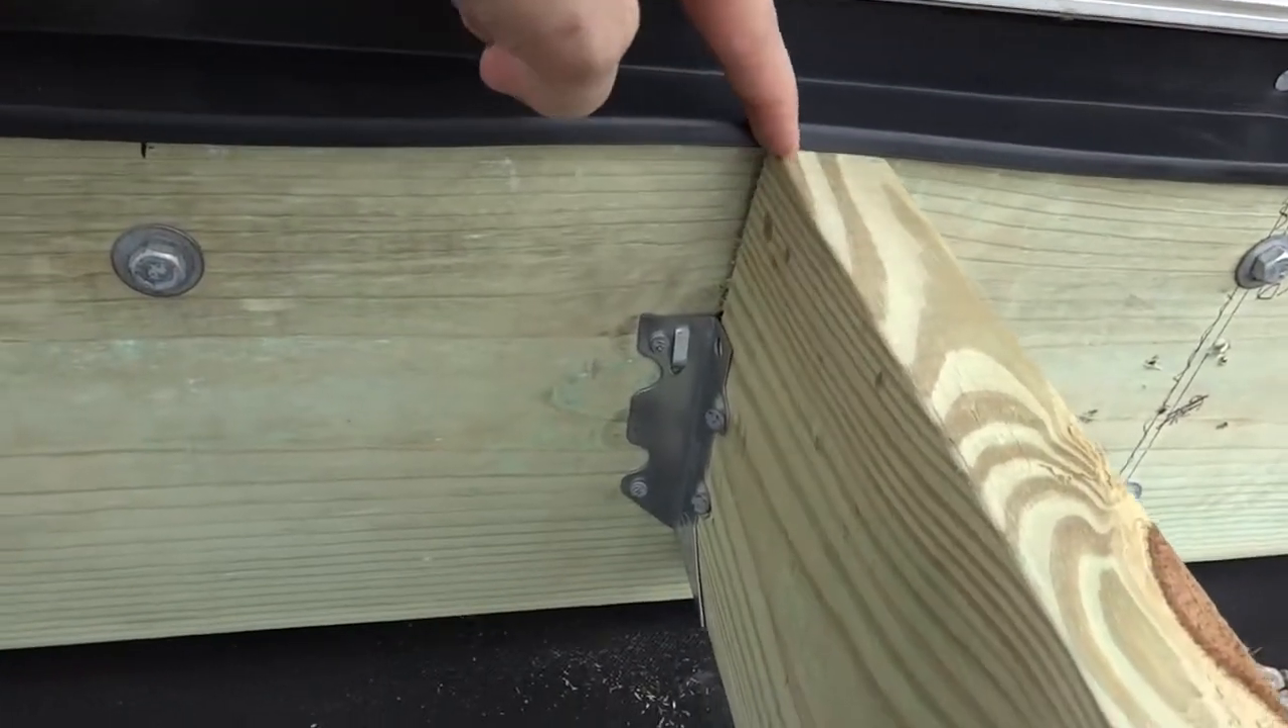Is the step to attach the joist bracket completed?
Yes.